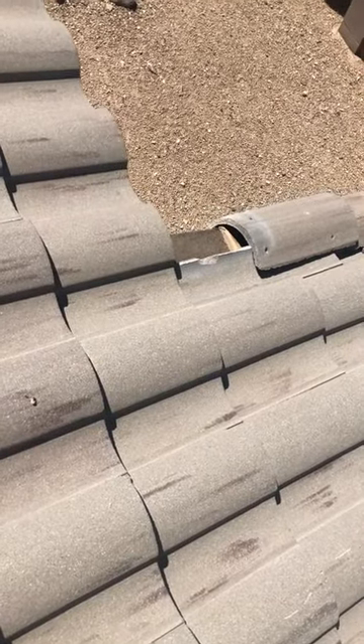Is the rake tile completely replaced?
No.